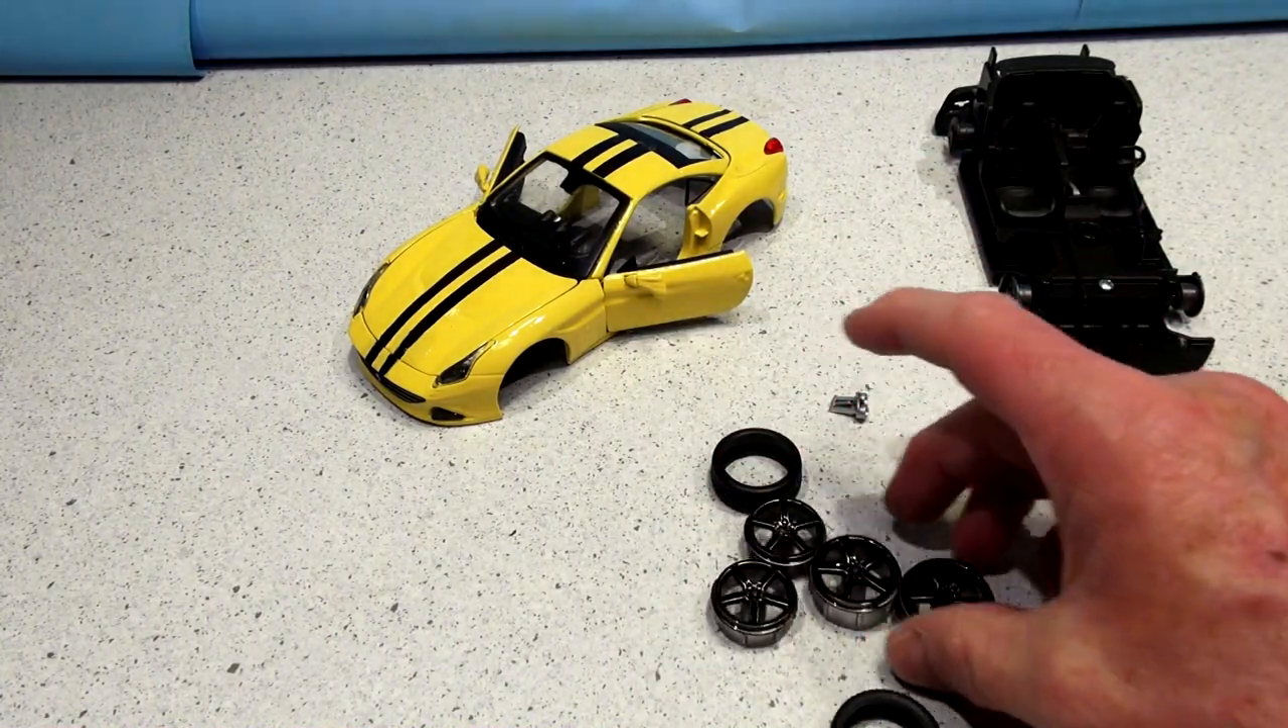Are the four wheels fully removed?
Yes.